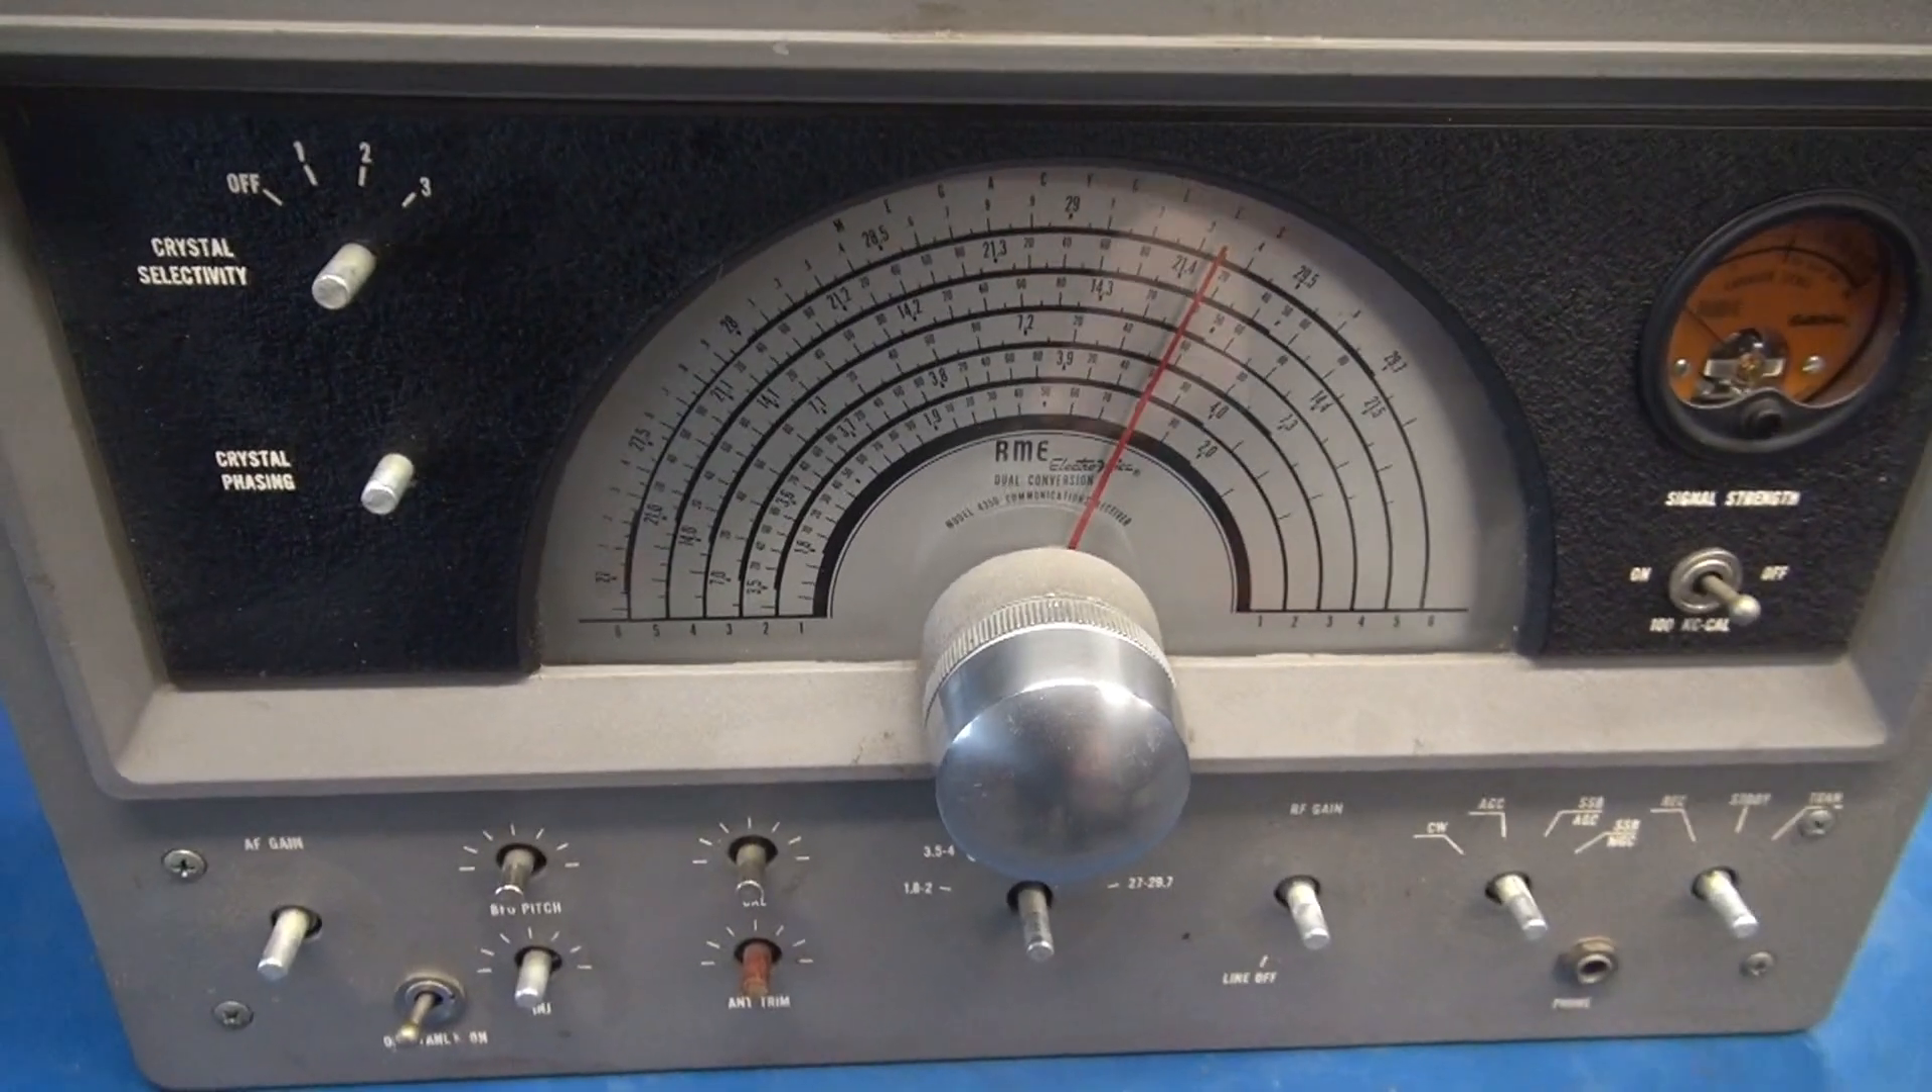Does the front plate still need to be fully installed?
No.